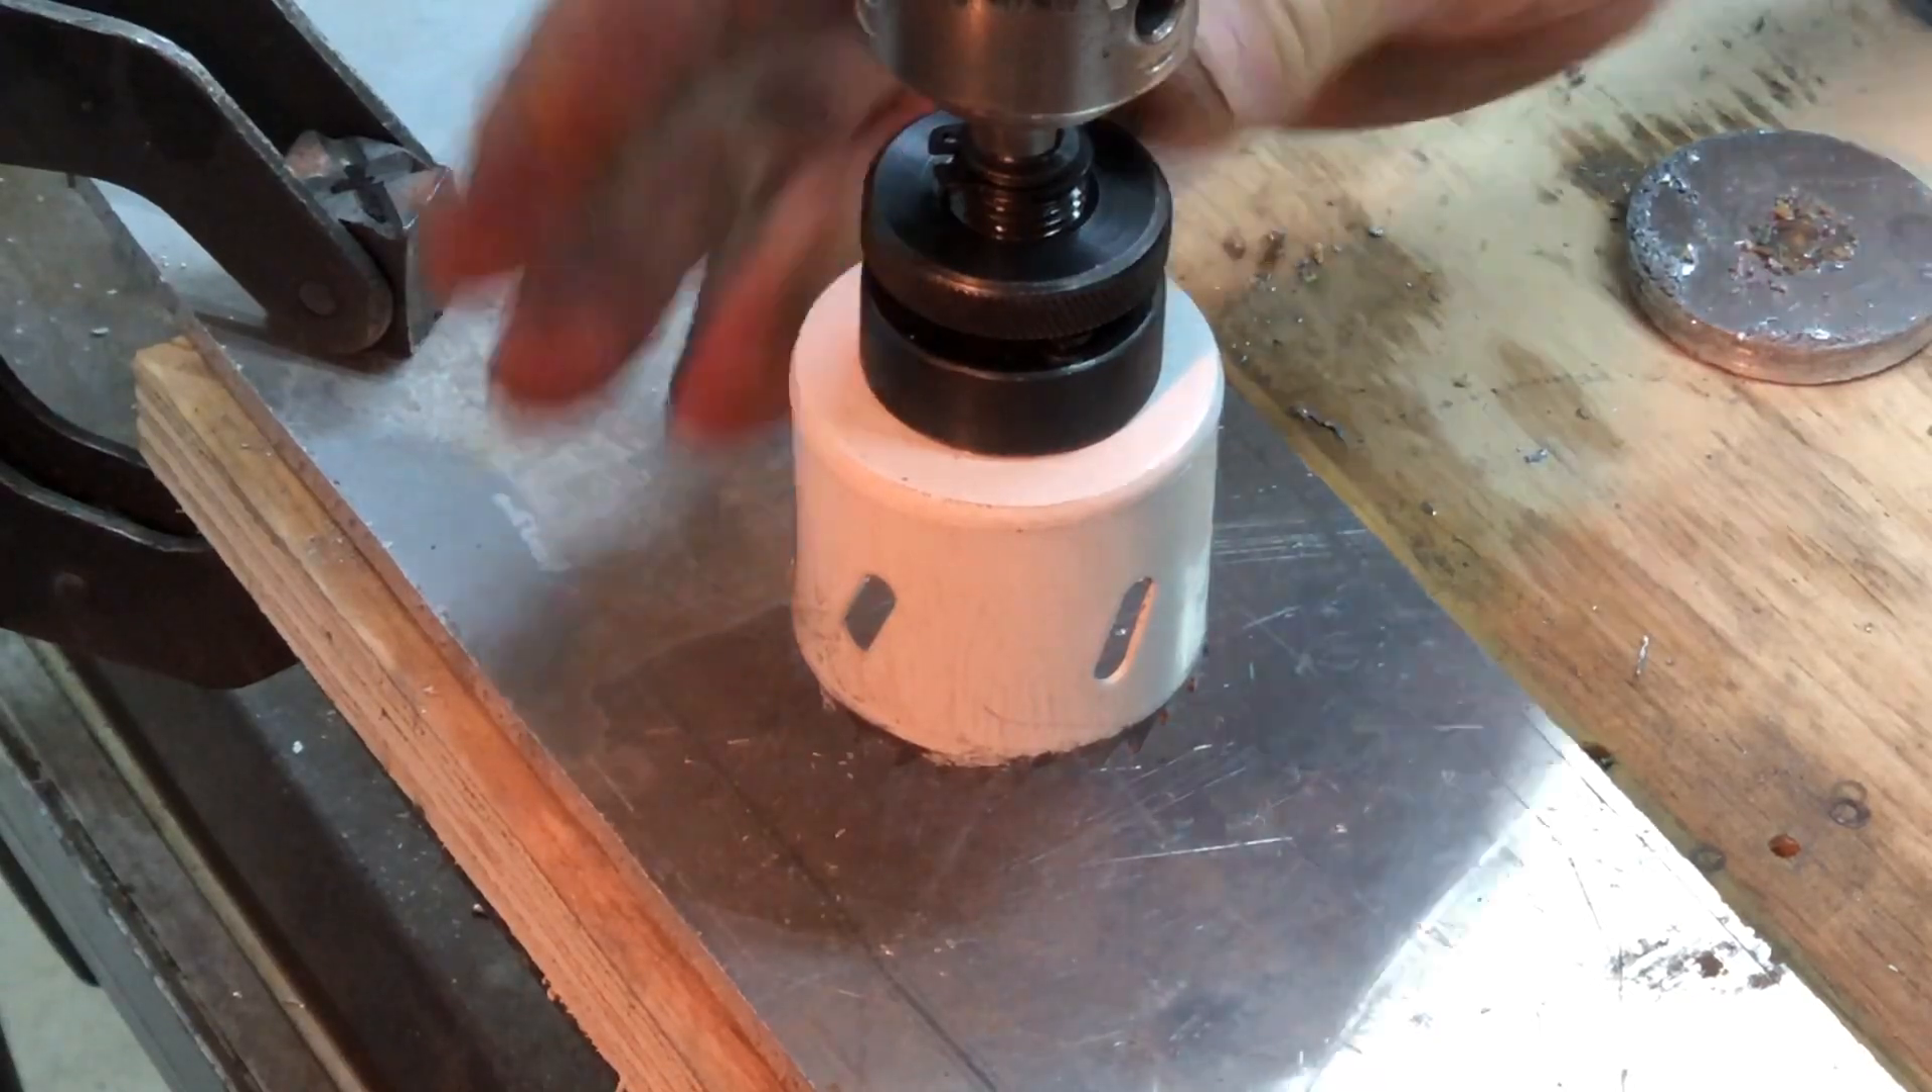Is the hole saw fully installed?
Yes.